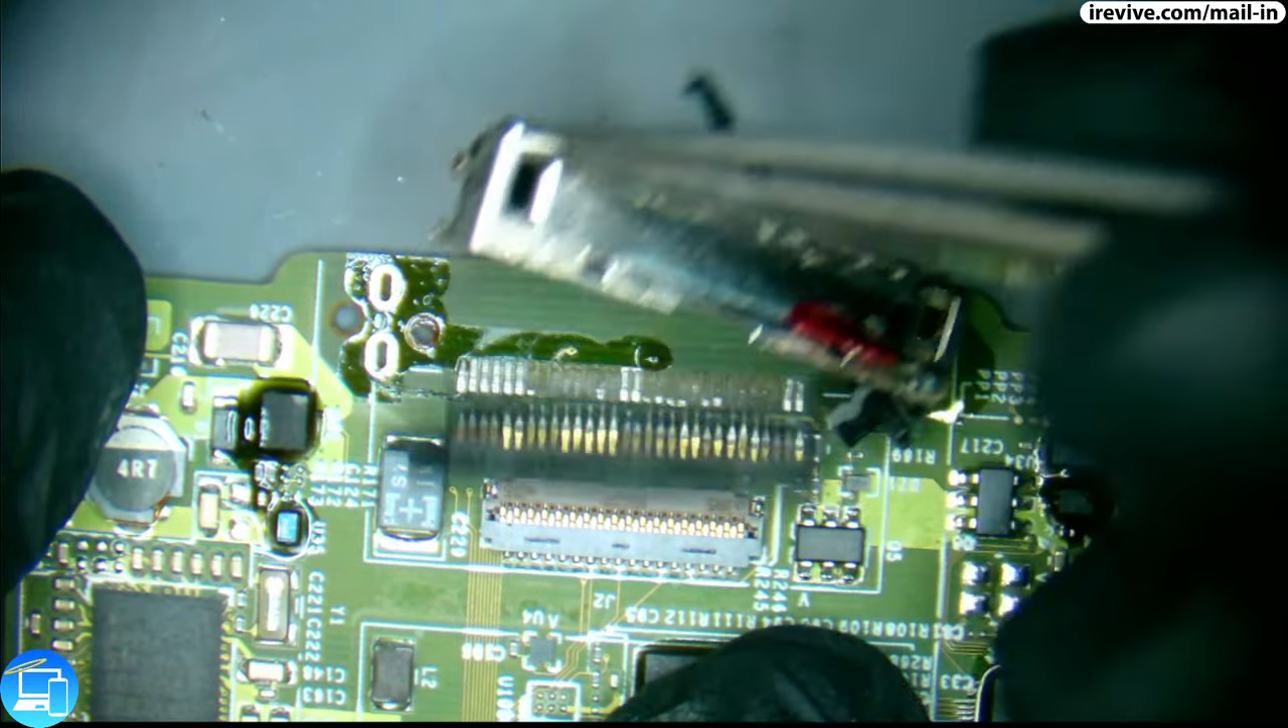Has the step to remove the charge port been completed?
Yes.